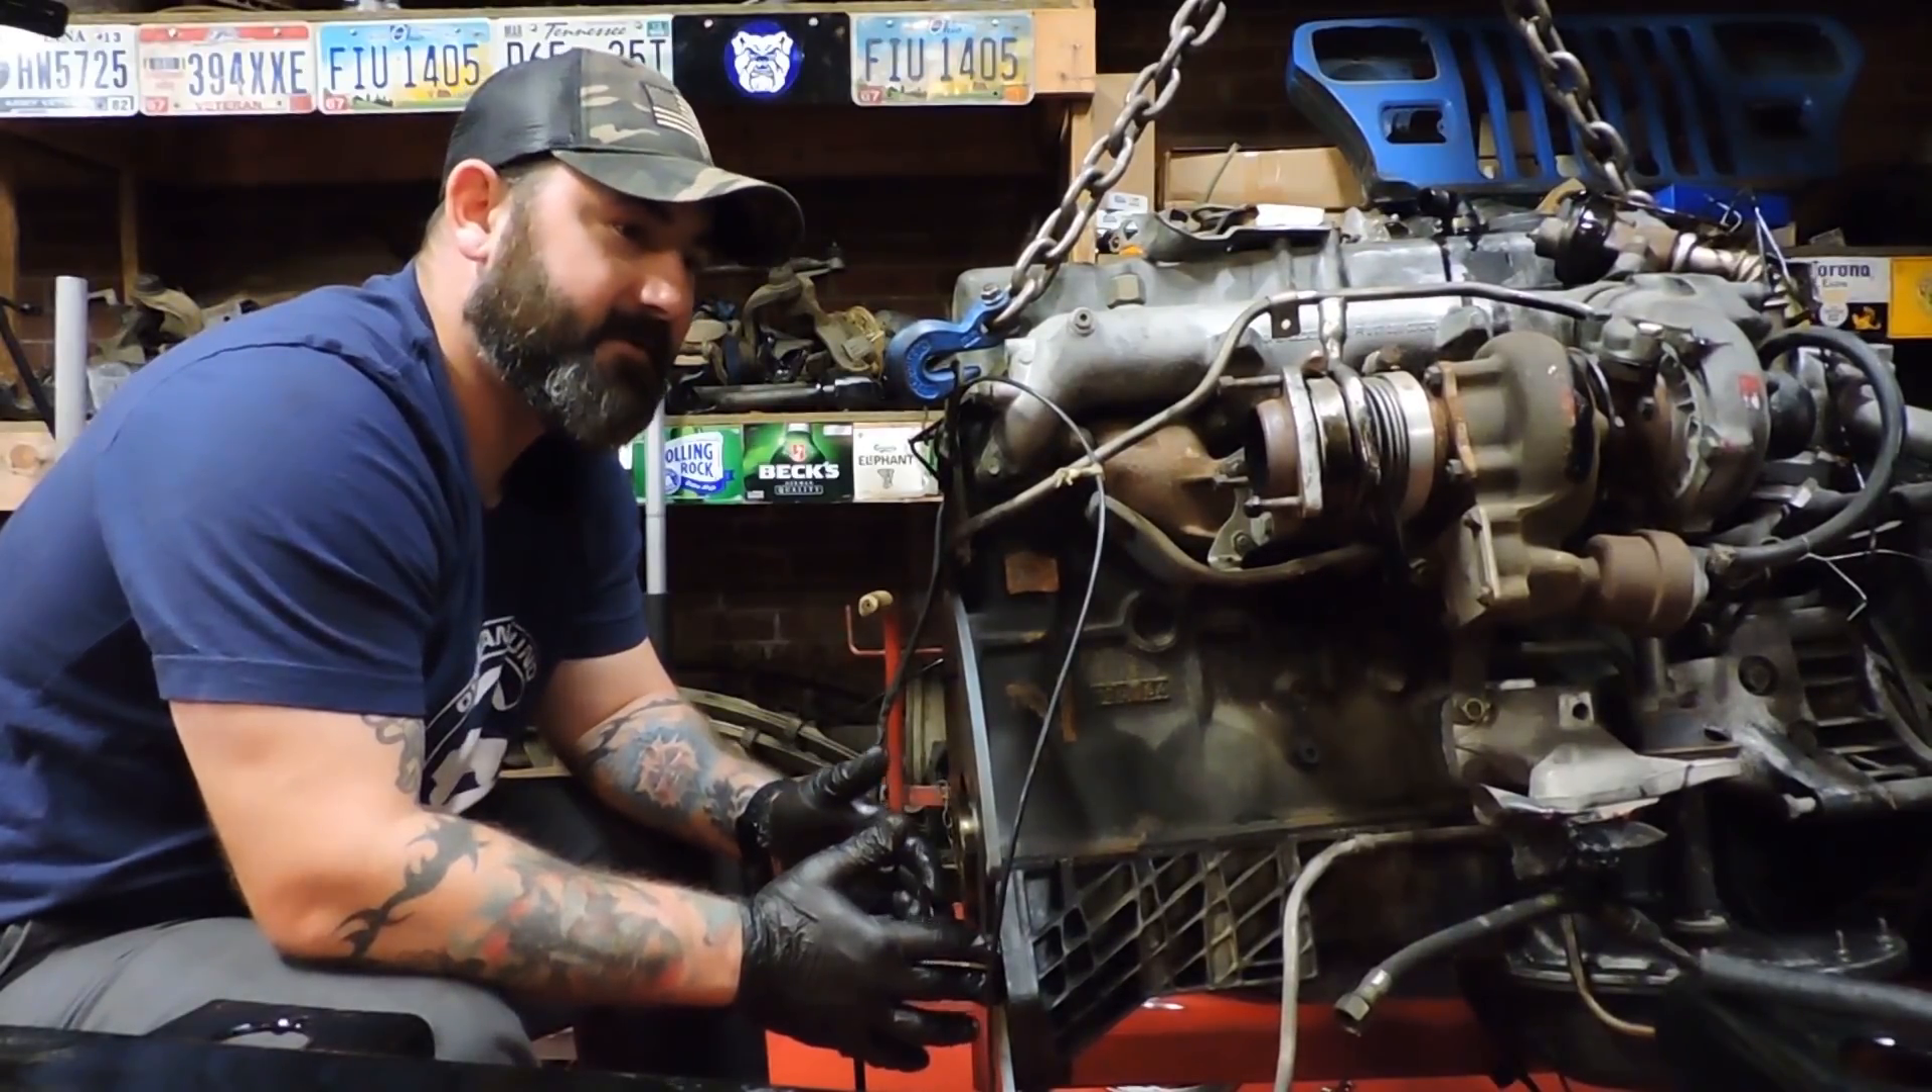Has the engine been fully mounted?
No.